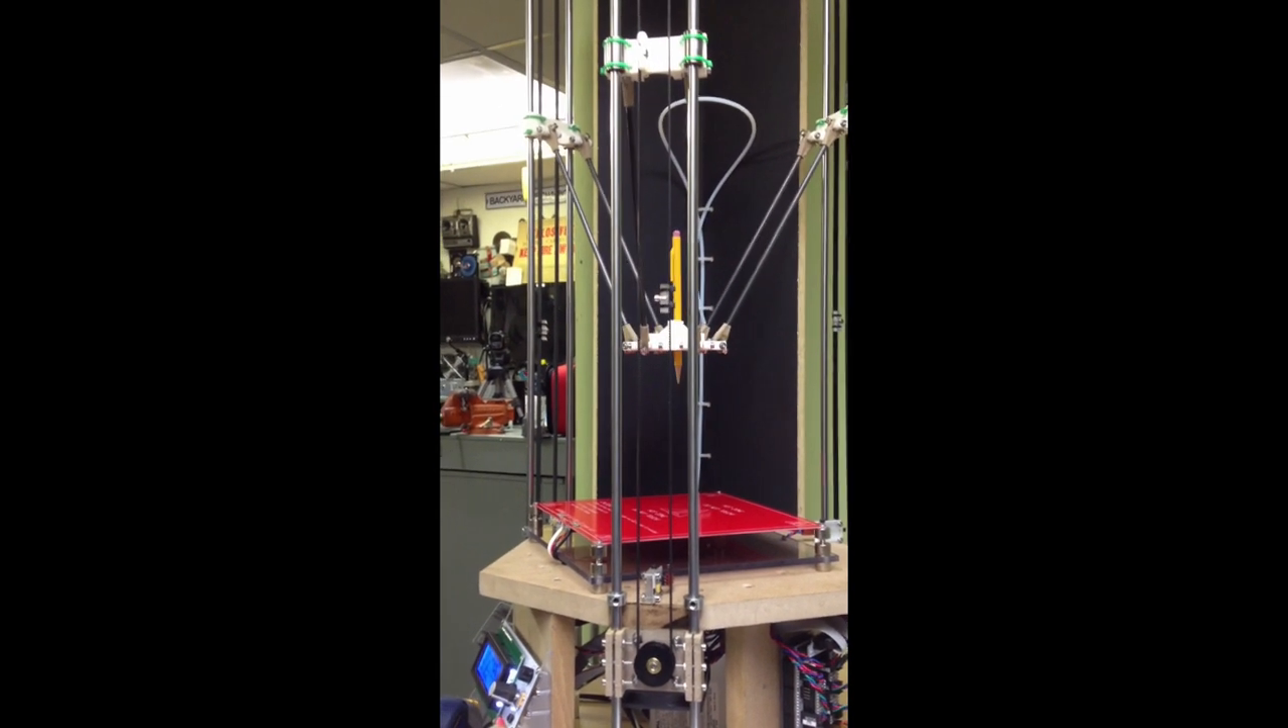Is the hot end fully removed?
Yes.